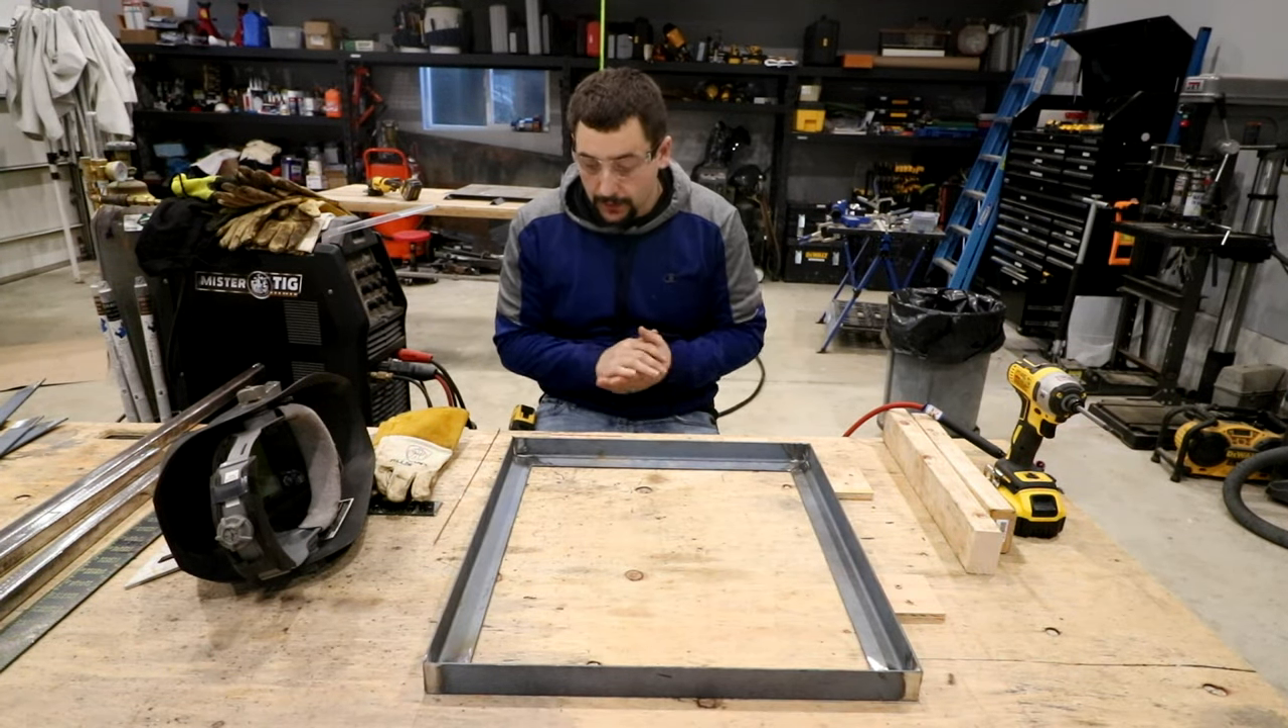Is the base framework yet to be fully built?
No.